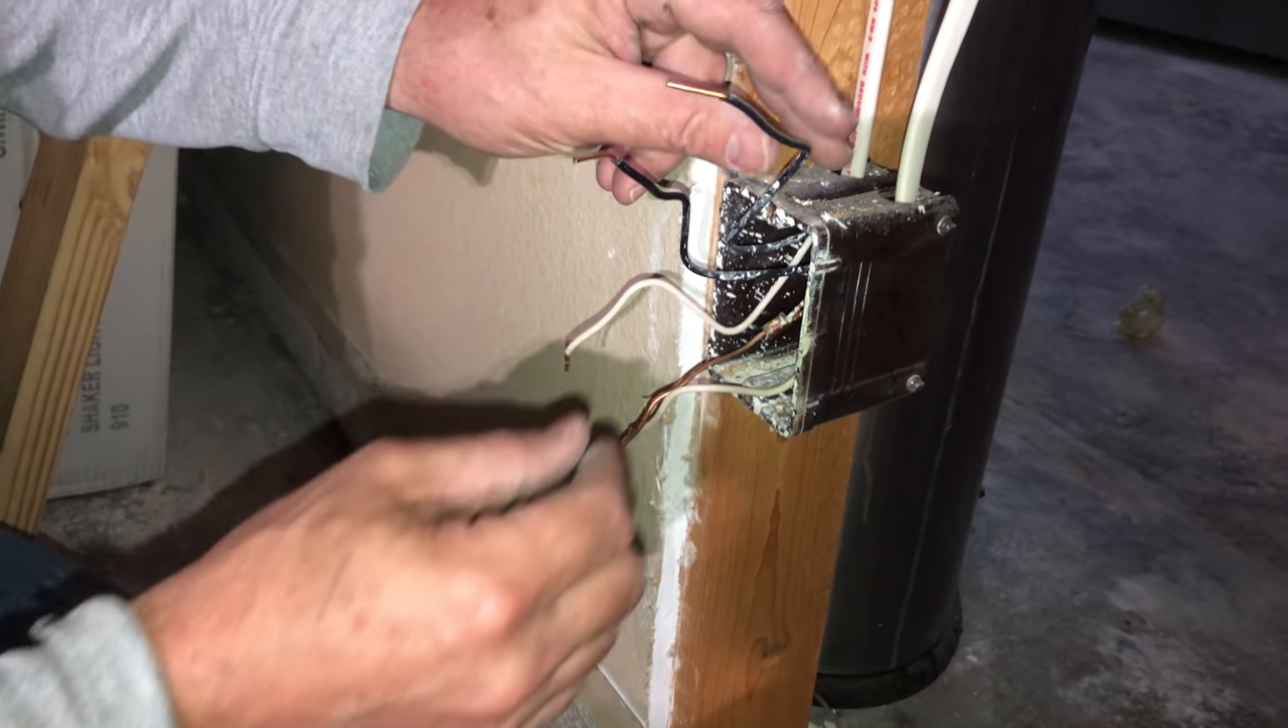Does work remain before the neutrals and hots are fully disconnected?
No.